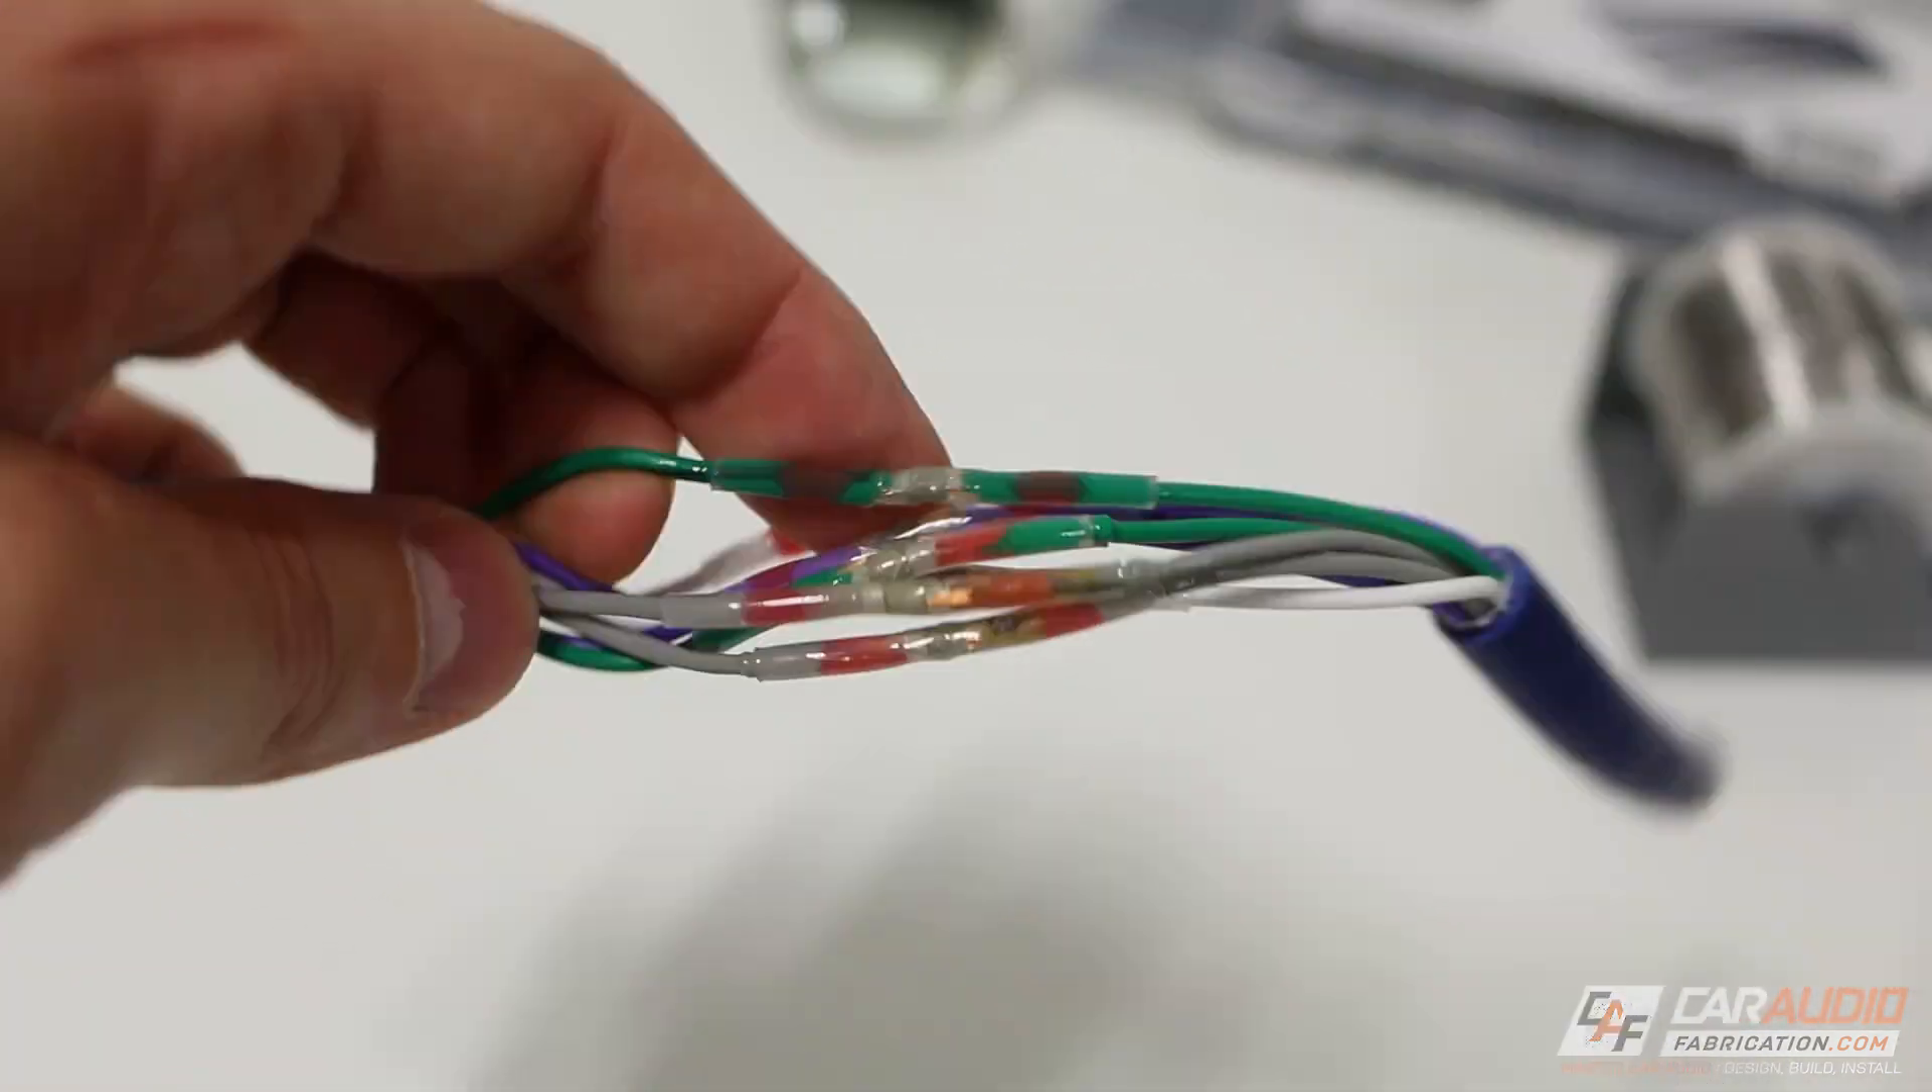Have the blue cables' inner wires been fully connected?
Yes.